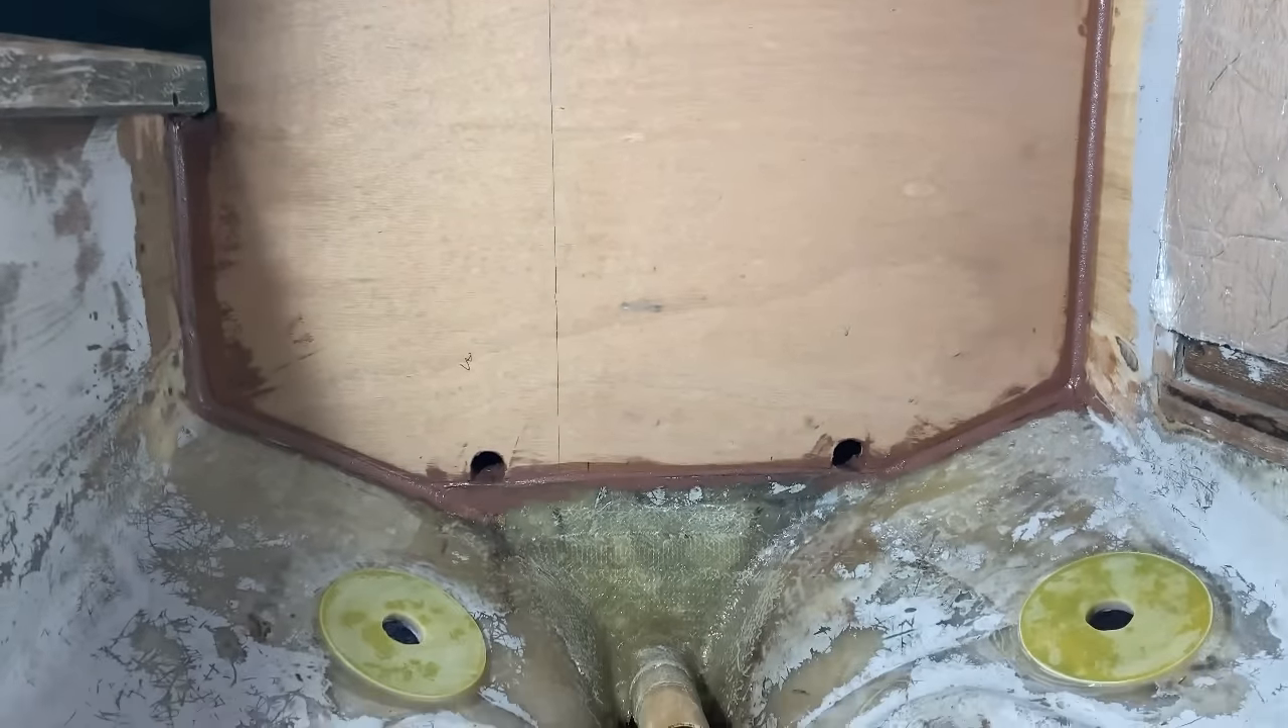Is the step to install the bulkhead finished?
Yes.